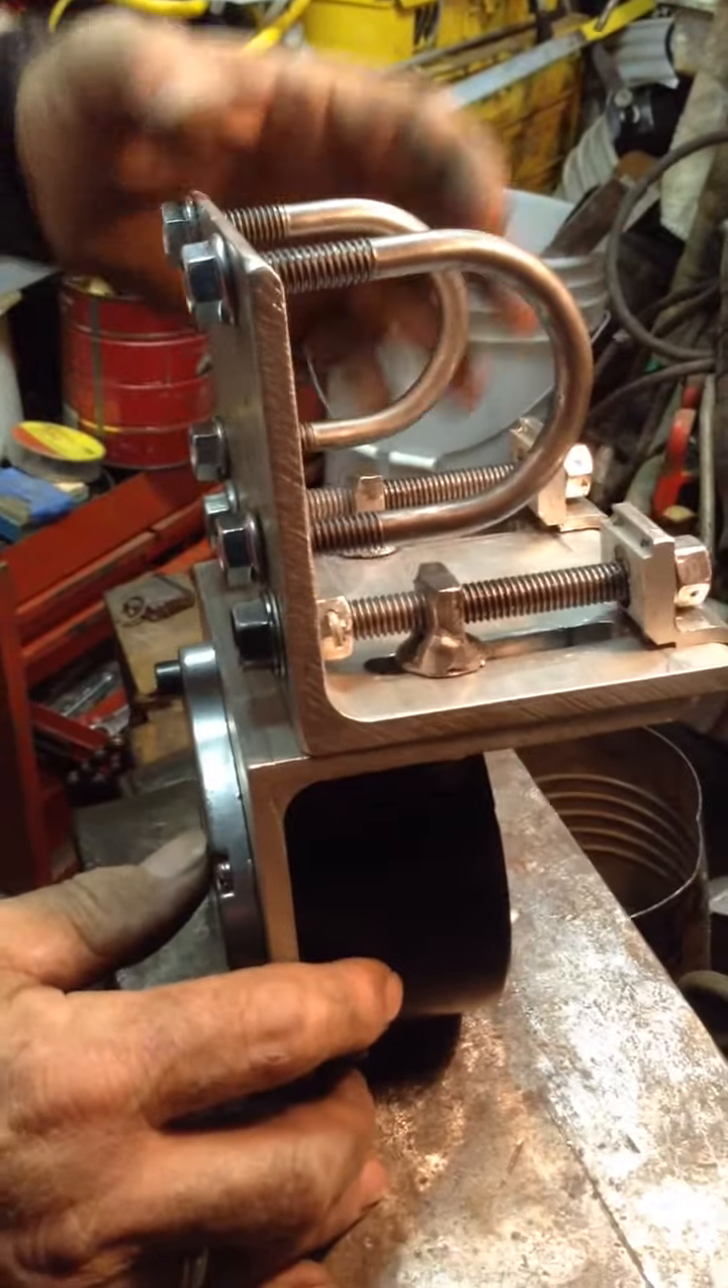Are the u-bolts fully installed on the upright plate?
Yes.